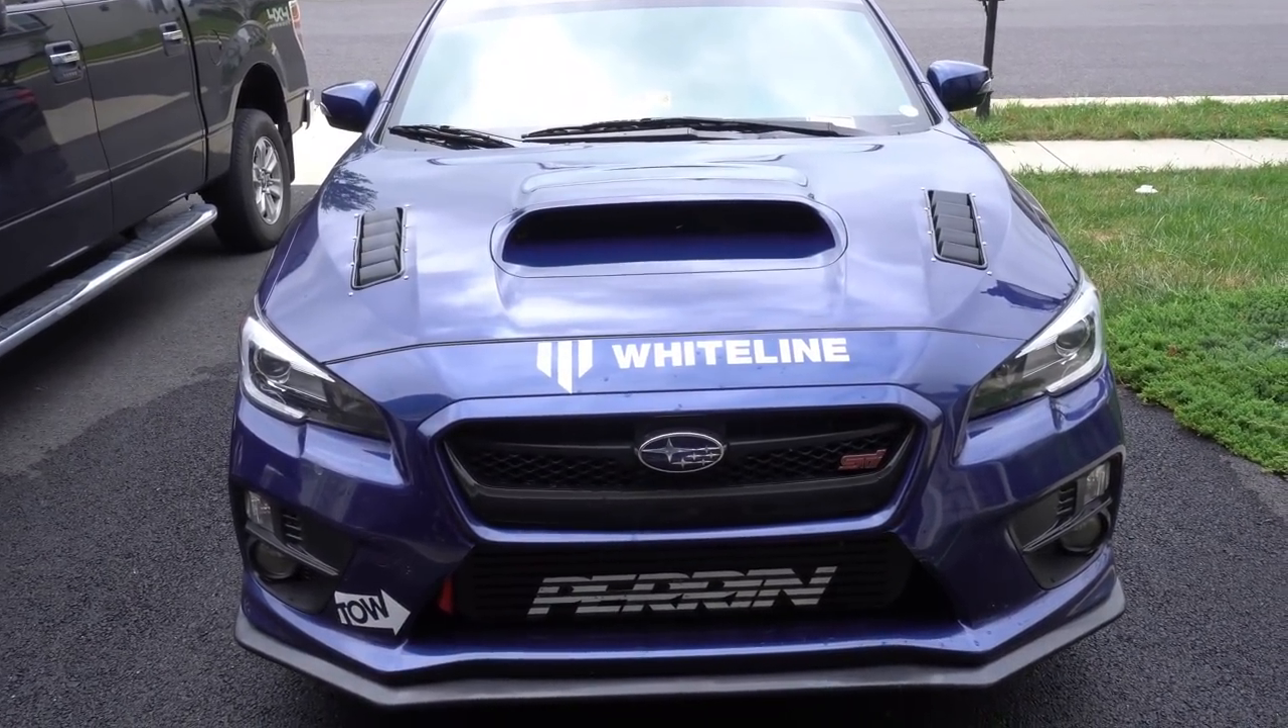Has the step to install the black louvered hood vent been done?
Yes.